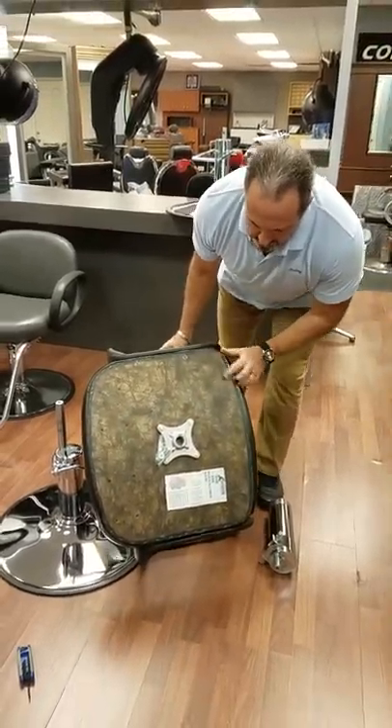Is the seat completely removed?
Yes.